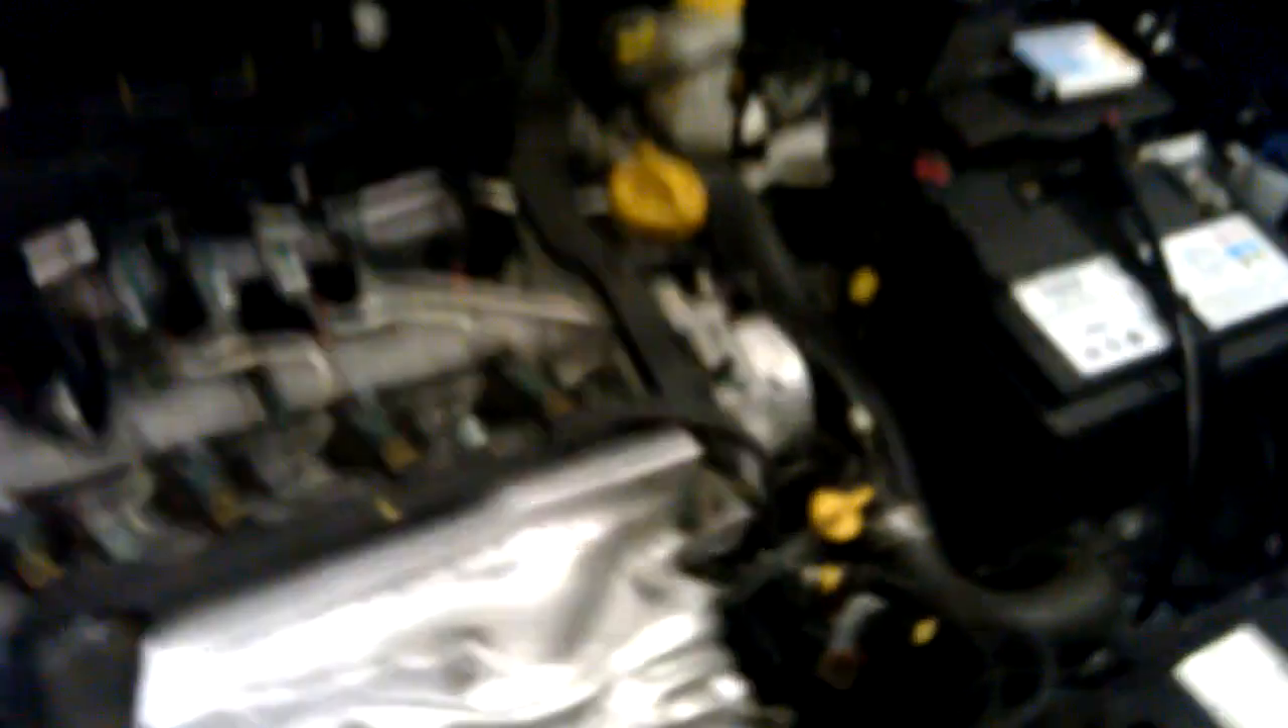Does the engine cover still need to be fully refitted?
Yes.